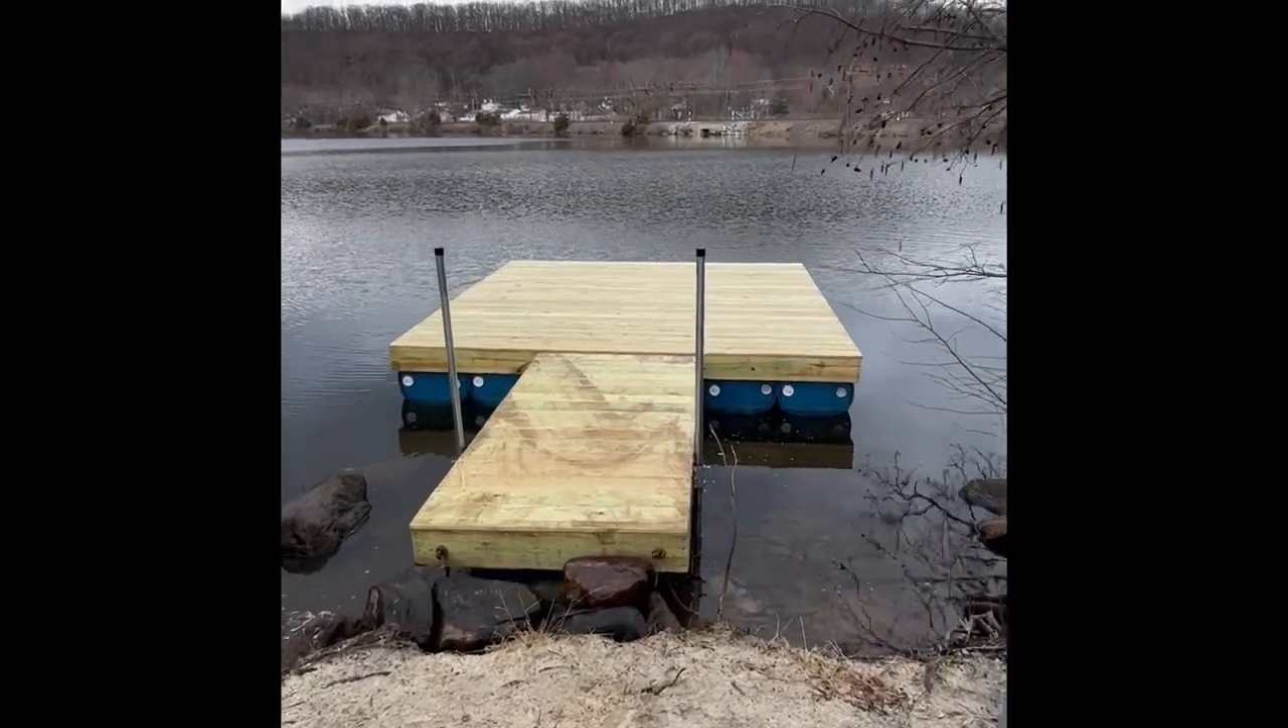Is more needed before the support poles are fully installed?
No.